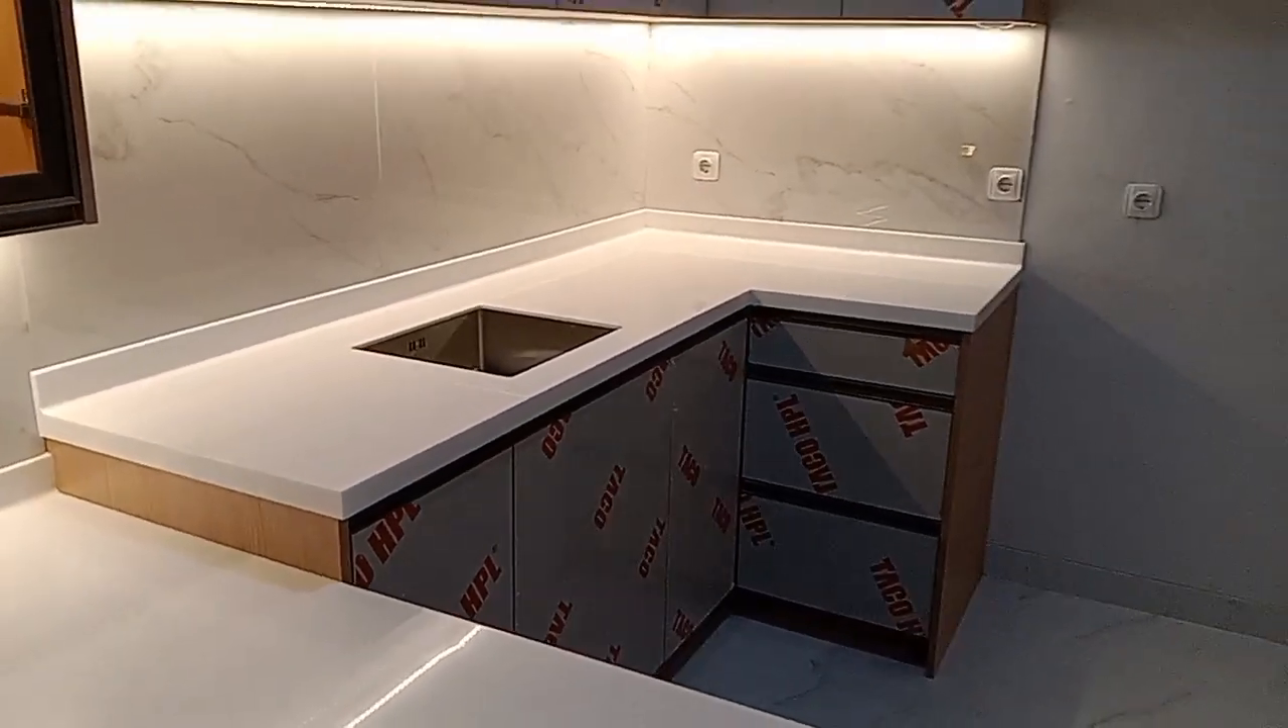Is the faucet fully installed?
No.